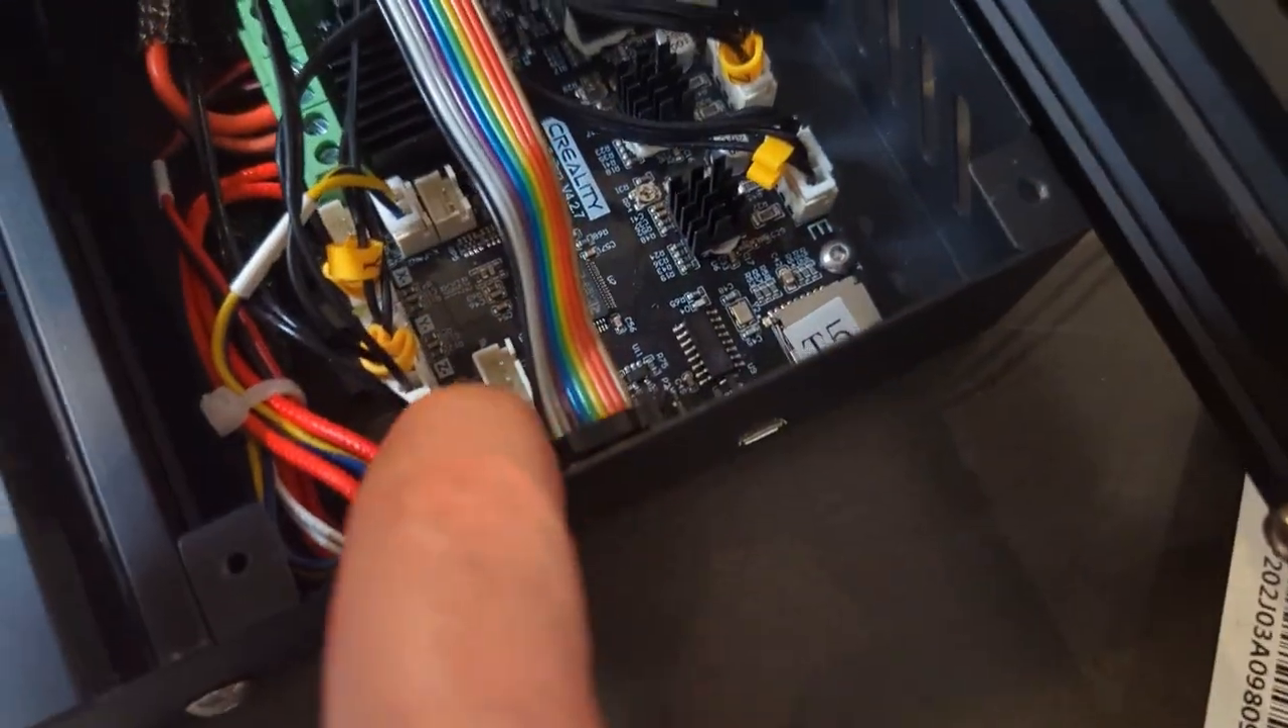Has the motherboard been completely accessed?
Yes.